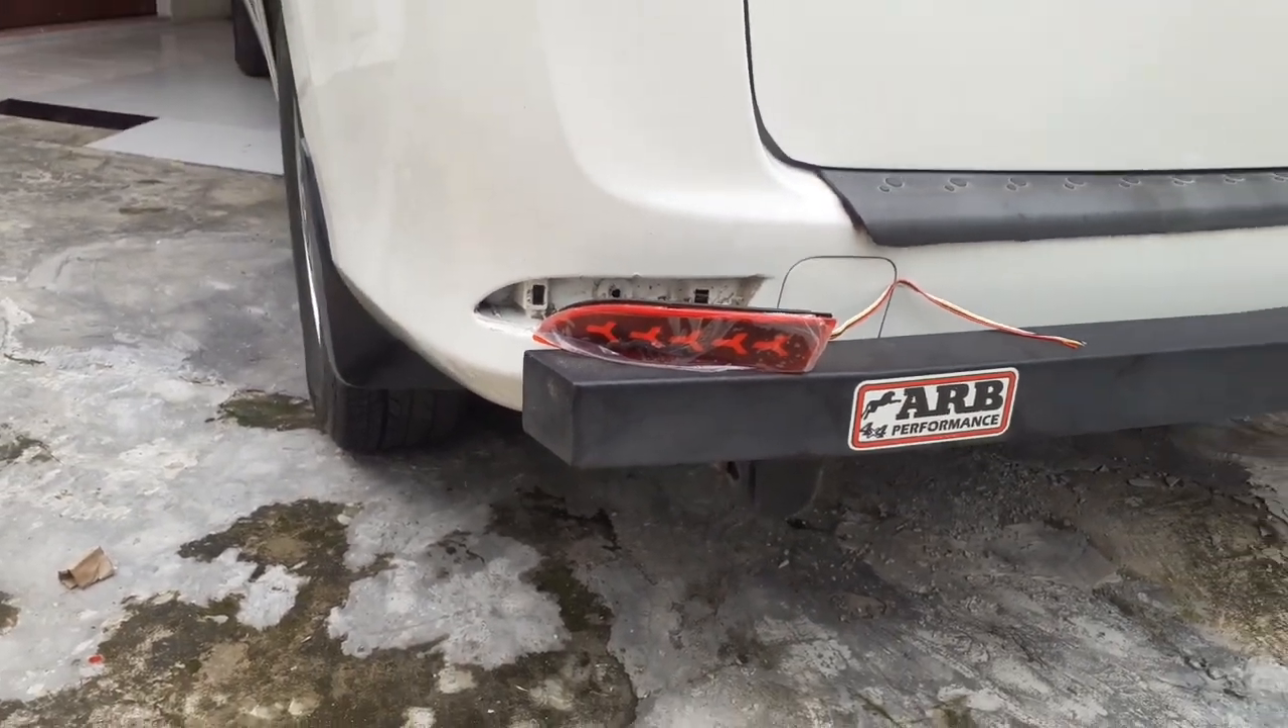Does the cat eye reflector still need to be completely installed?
Yes.